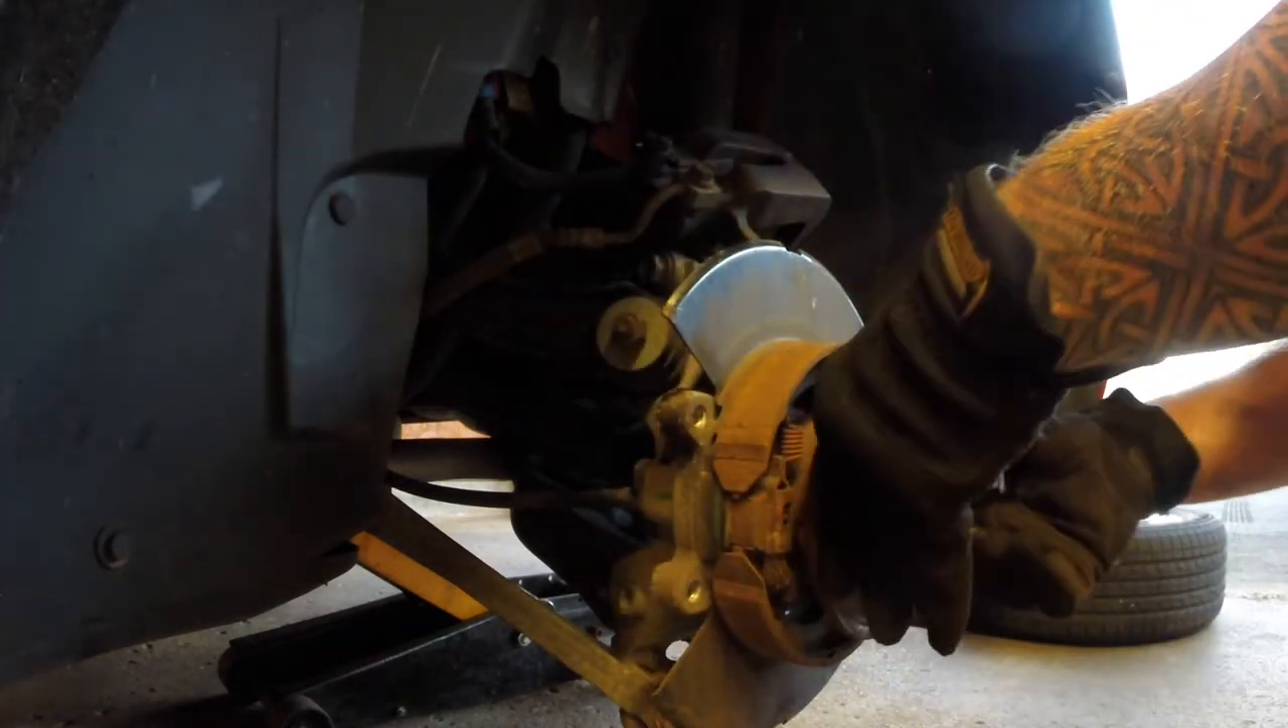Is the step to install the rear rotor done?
No.